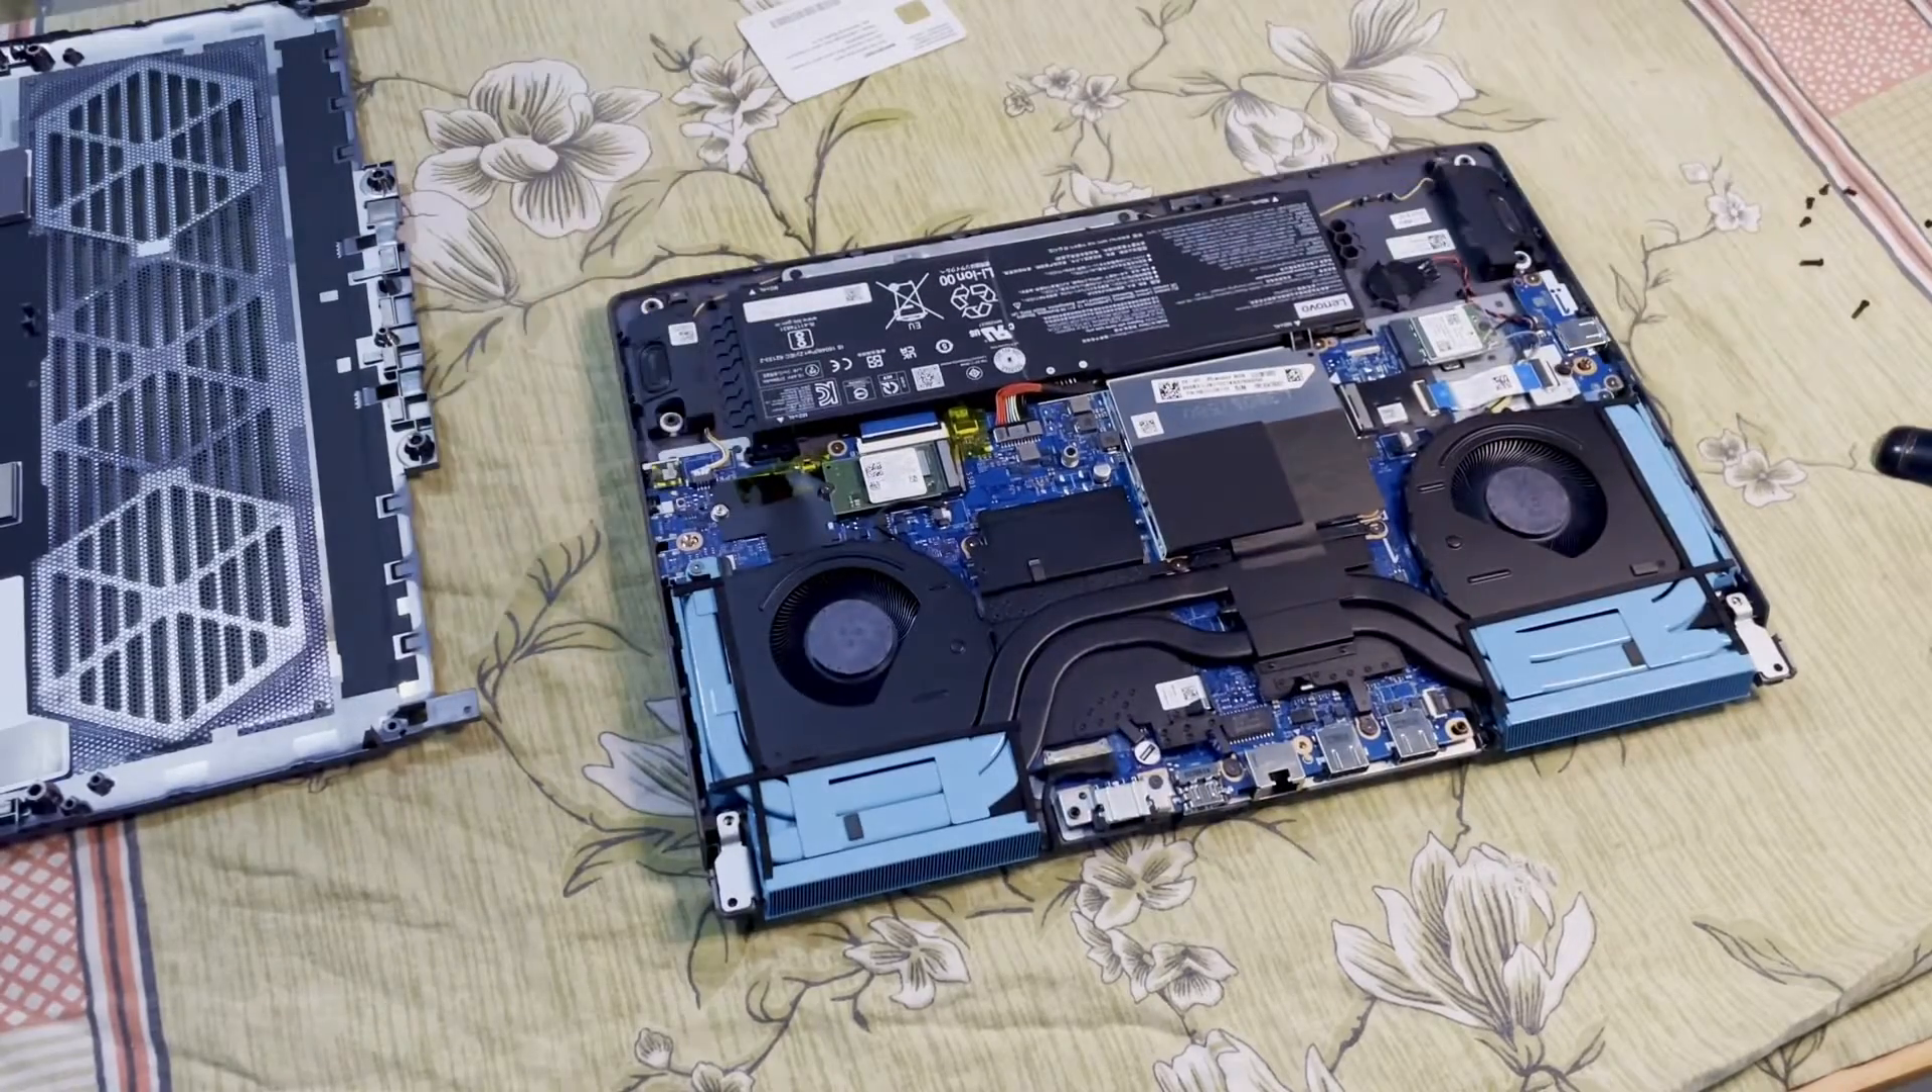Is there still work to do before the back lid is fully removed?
No.